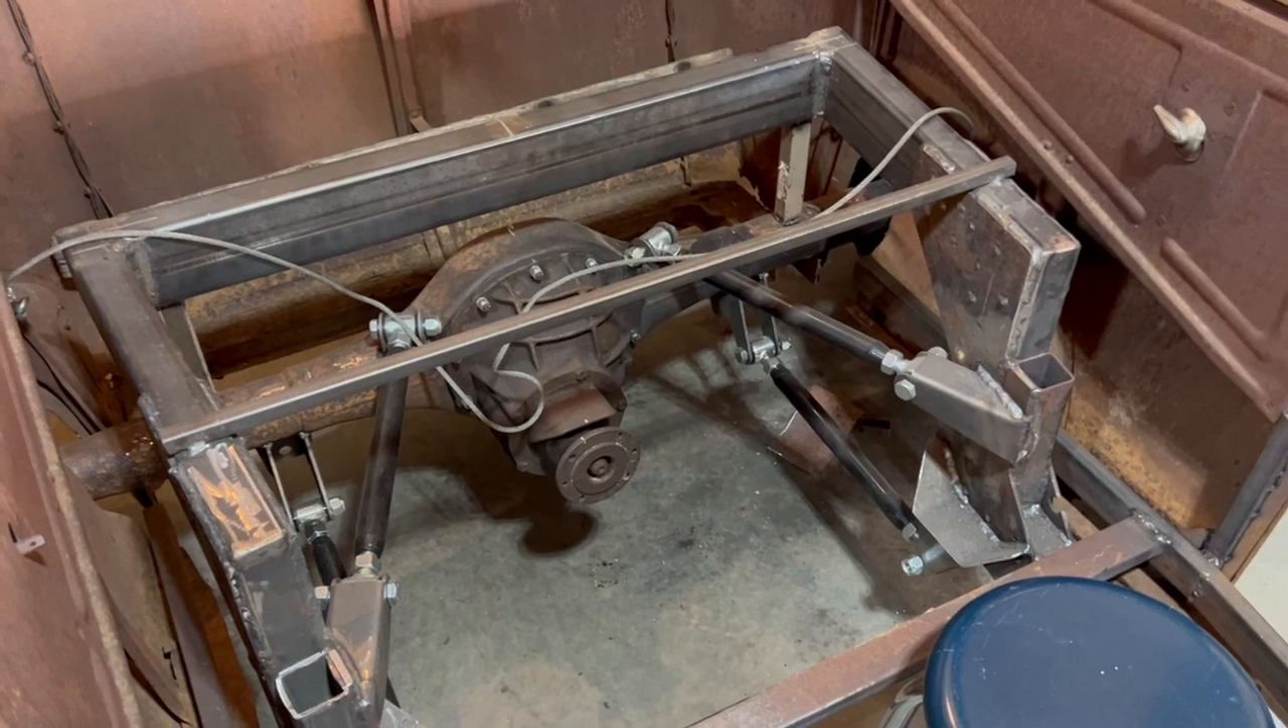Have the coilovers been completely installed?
No.